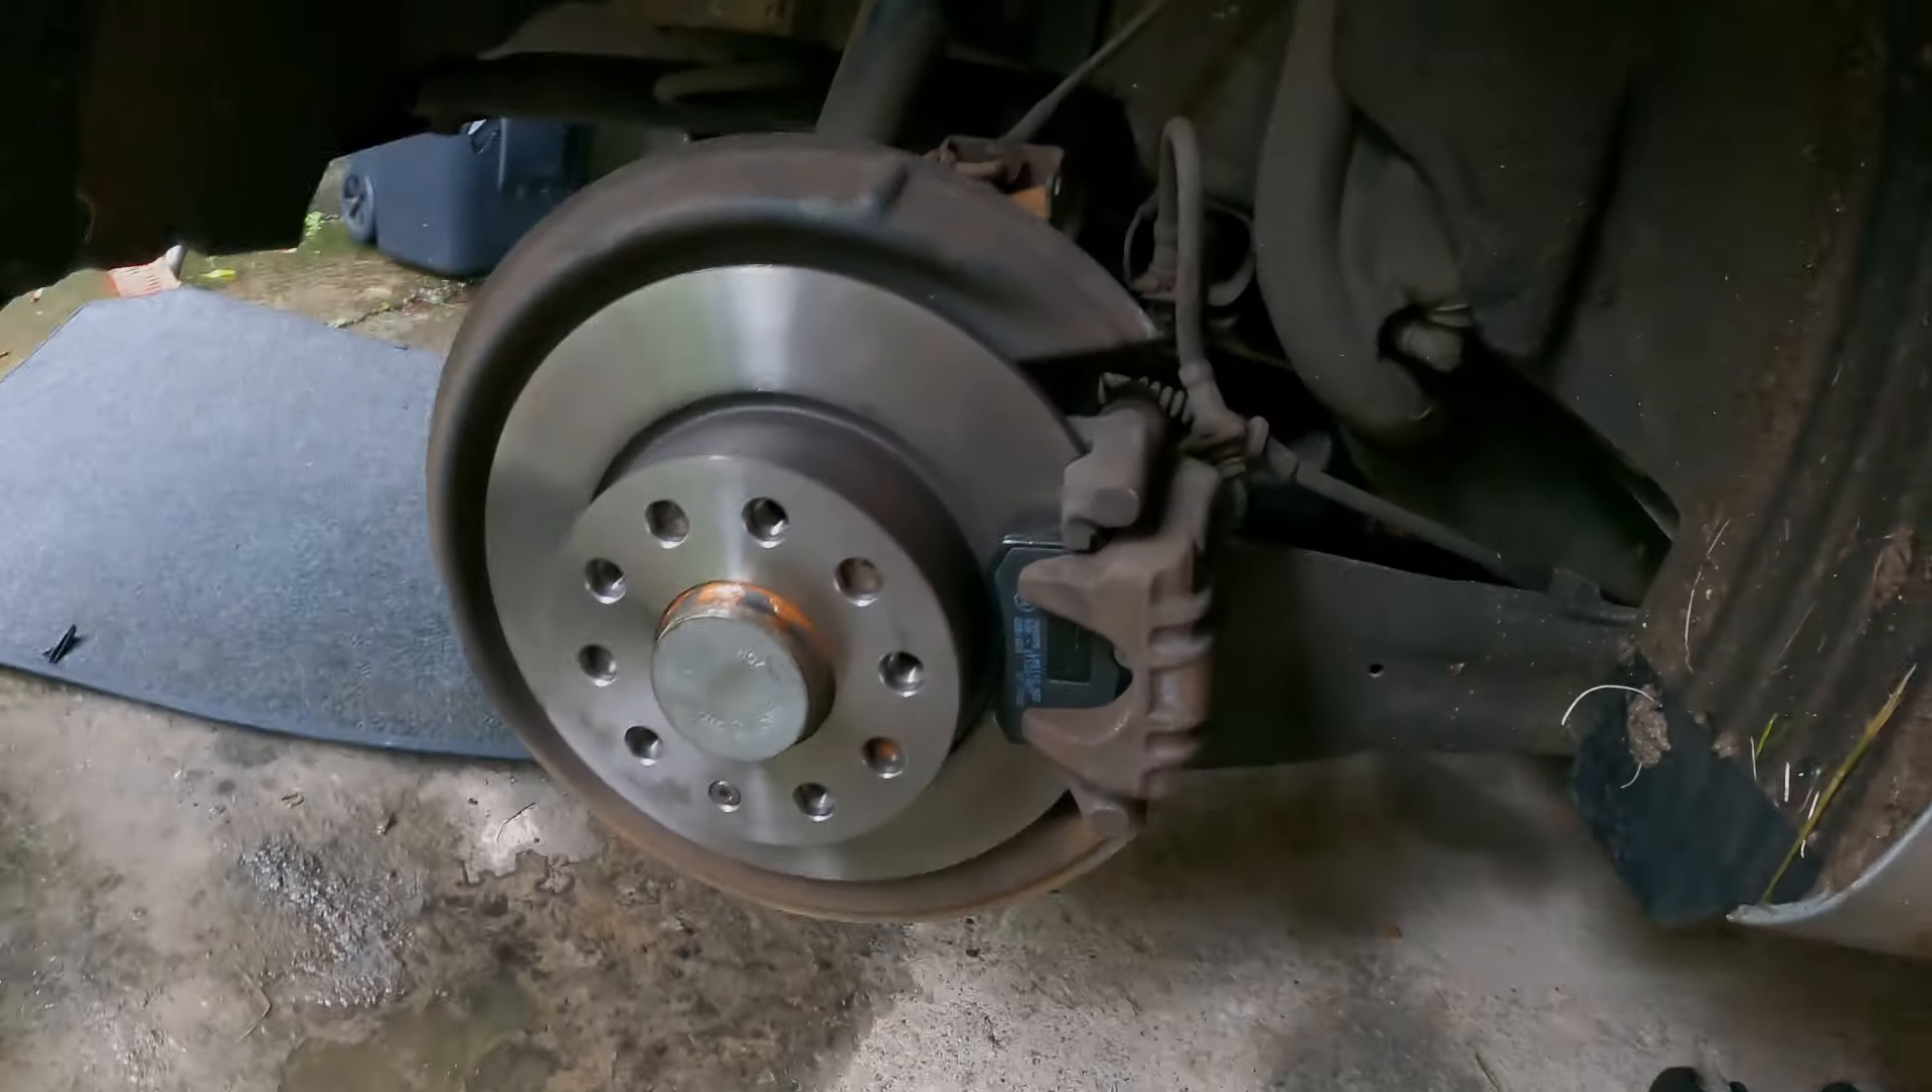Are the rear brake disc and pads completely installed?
Yes.